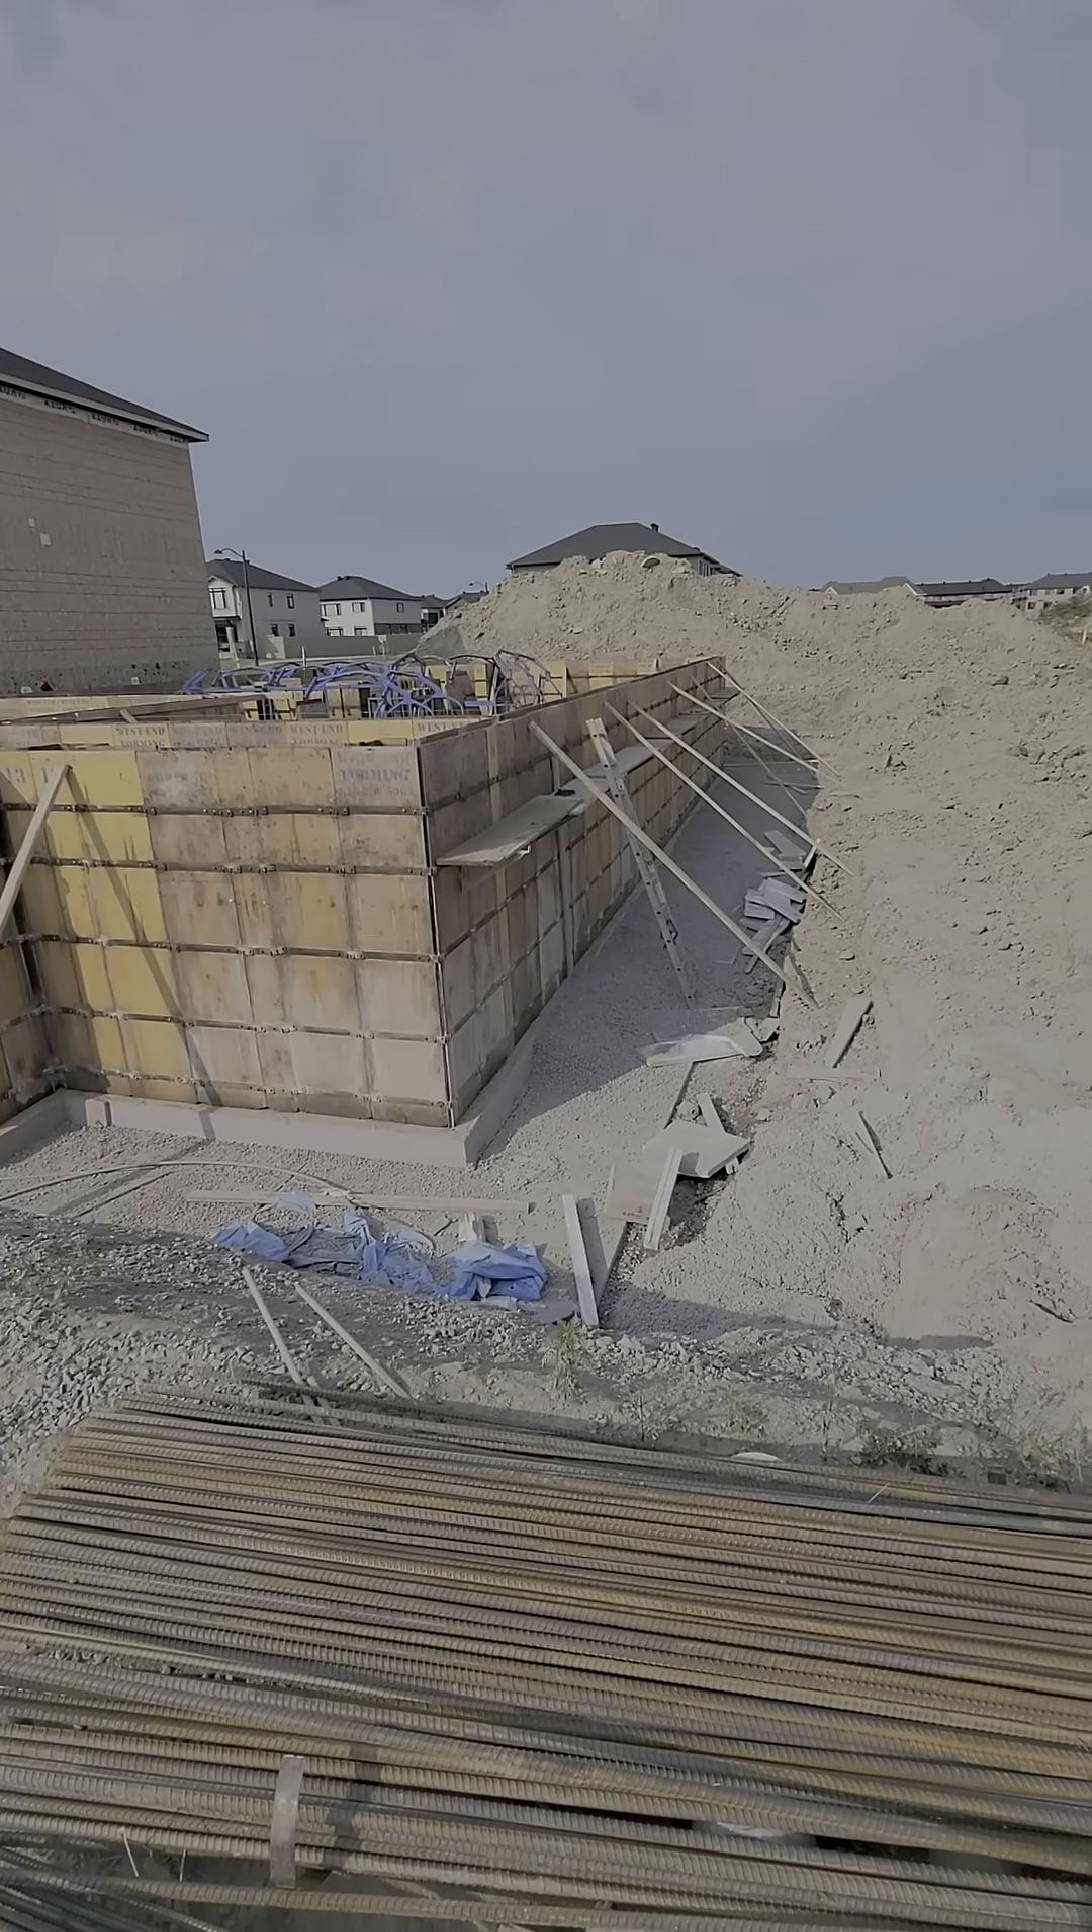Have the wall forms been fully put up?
Yes.